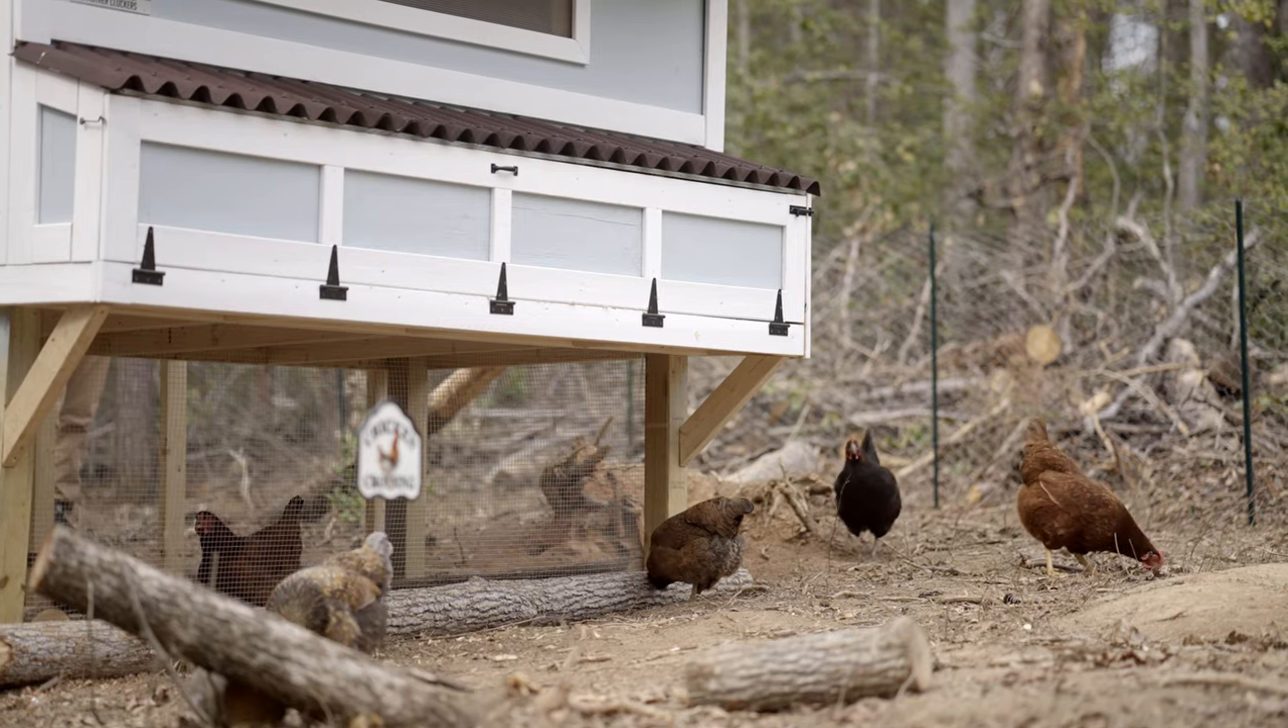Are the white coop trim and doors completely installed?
Yes.